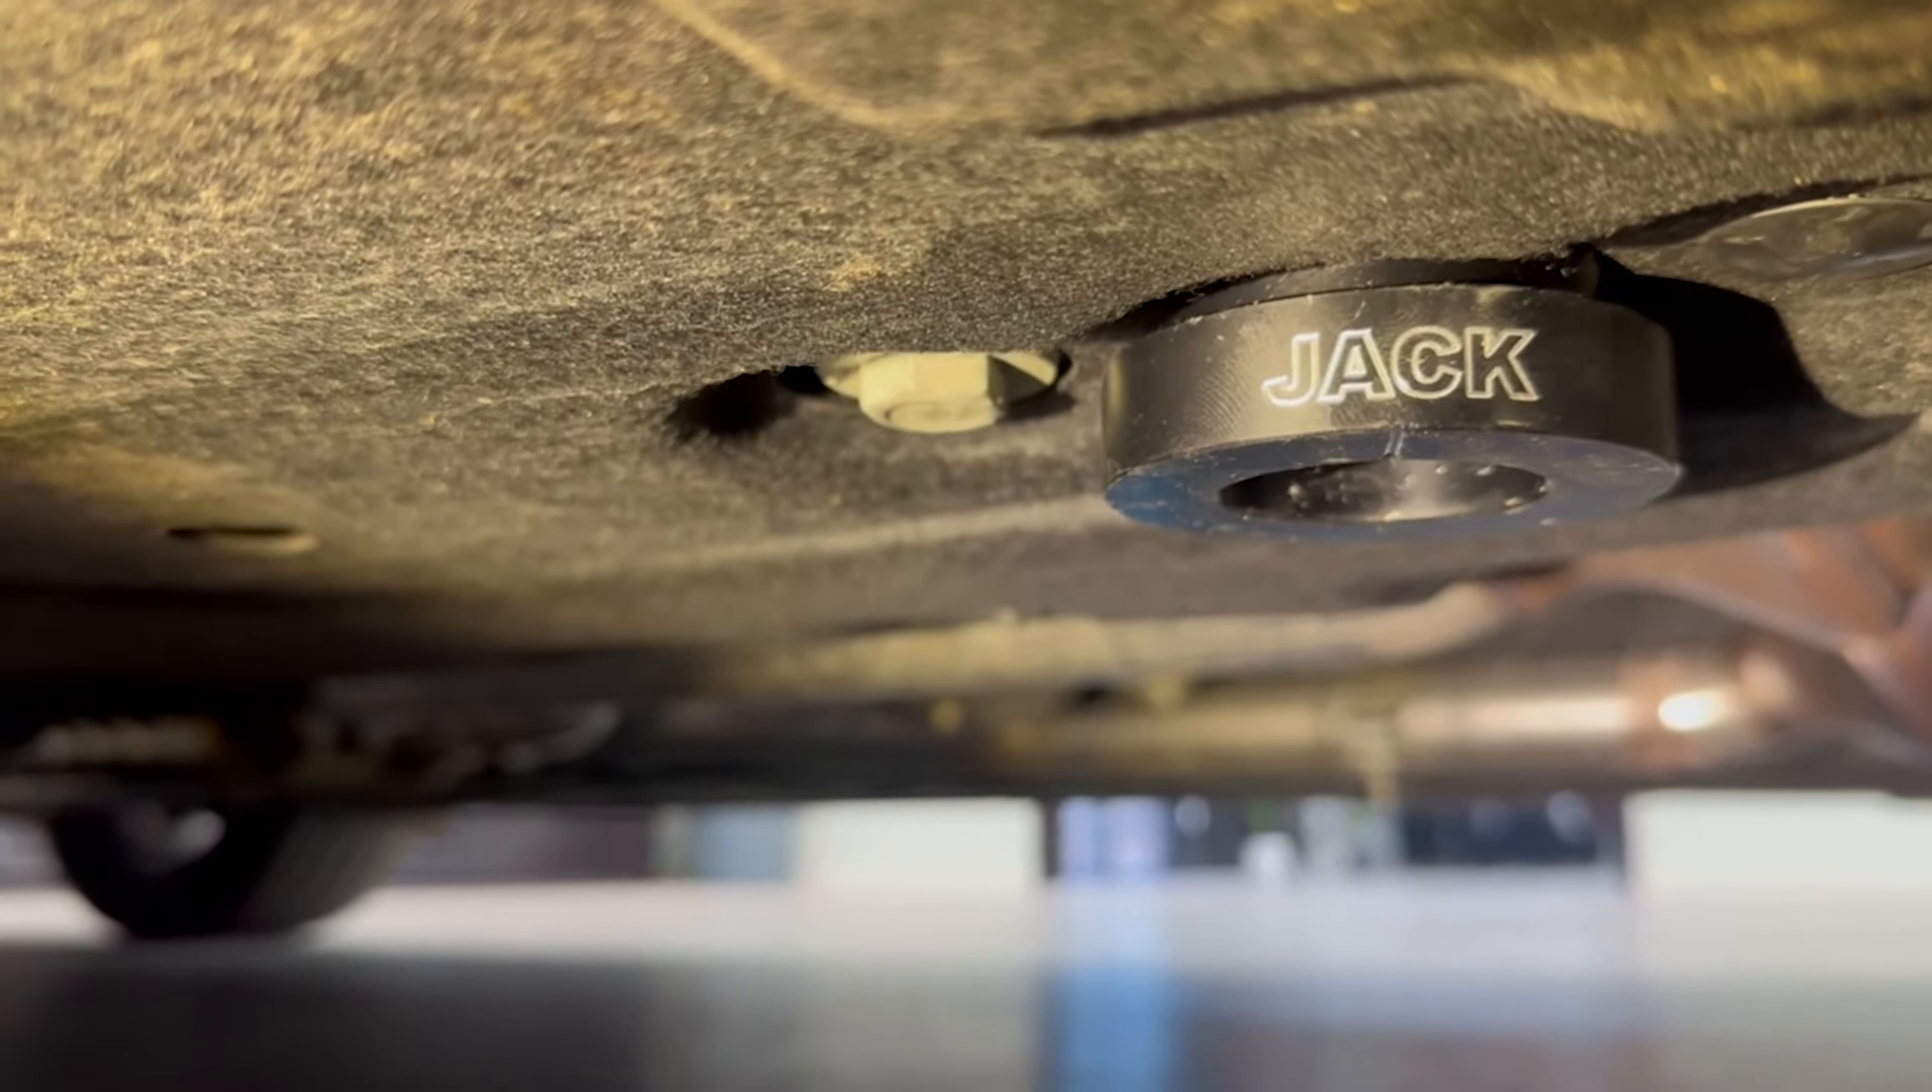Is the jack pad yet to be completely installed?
No.